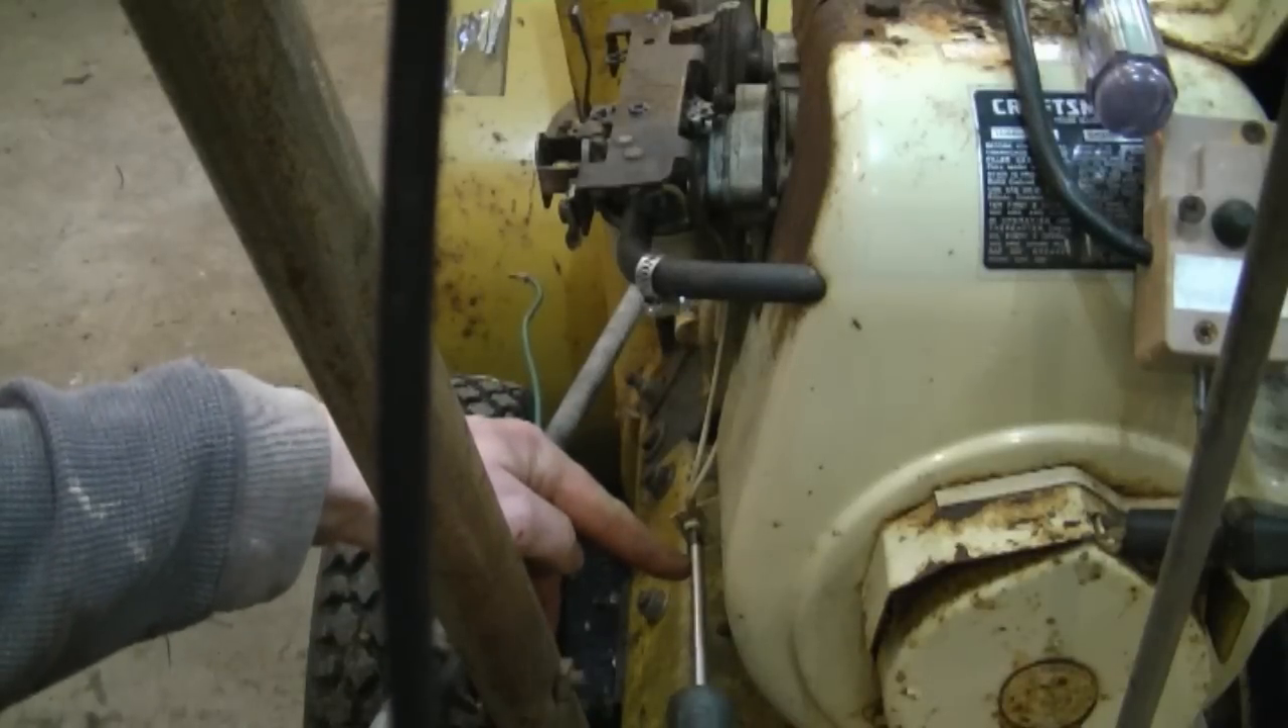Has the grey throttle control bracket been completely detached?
No.